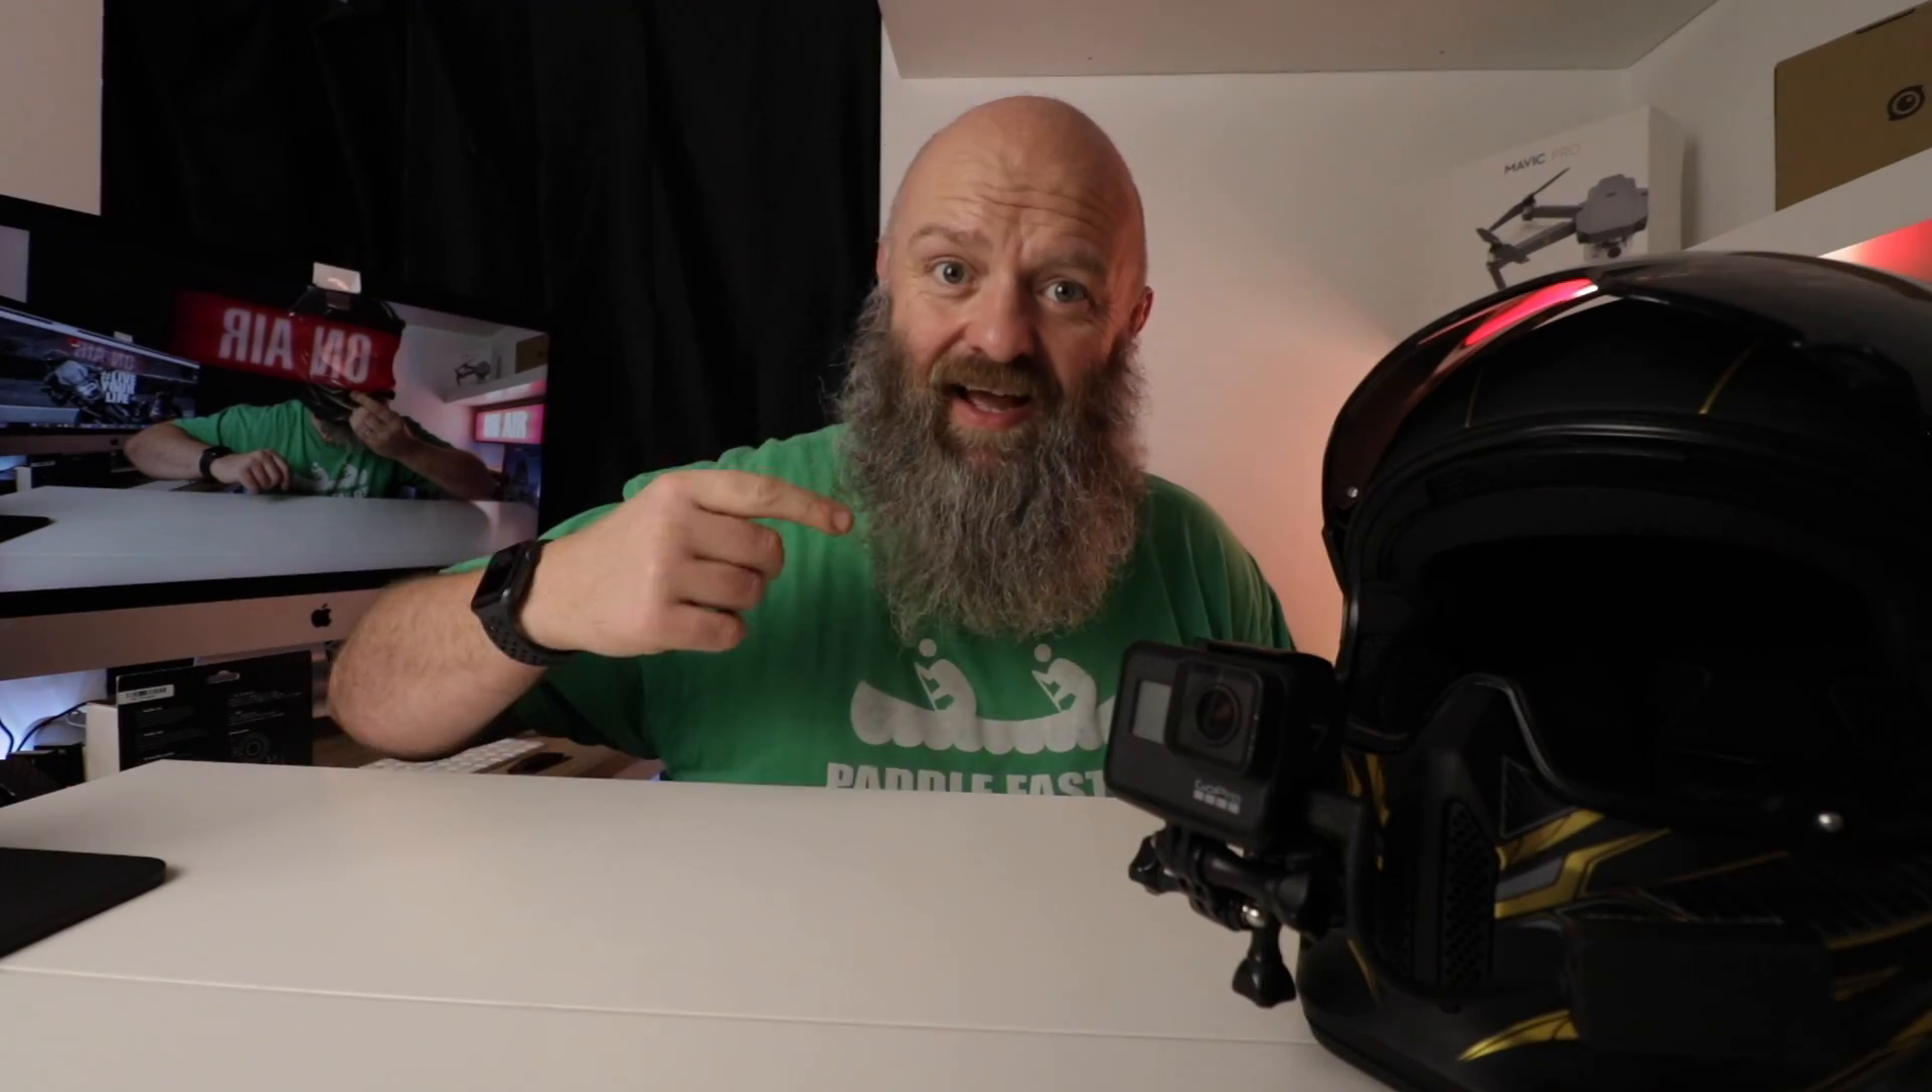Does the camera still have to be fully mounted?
No.